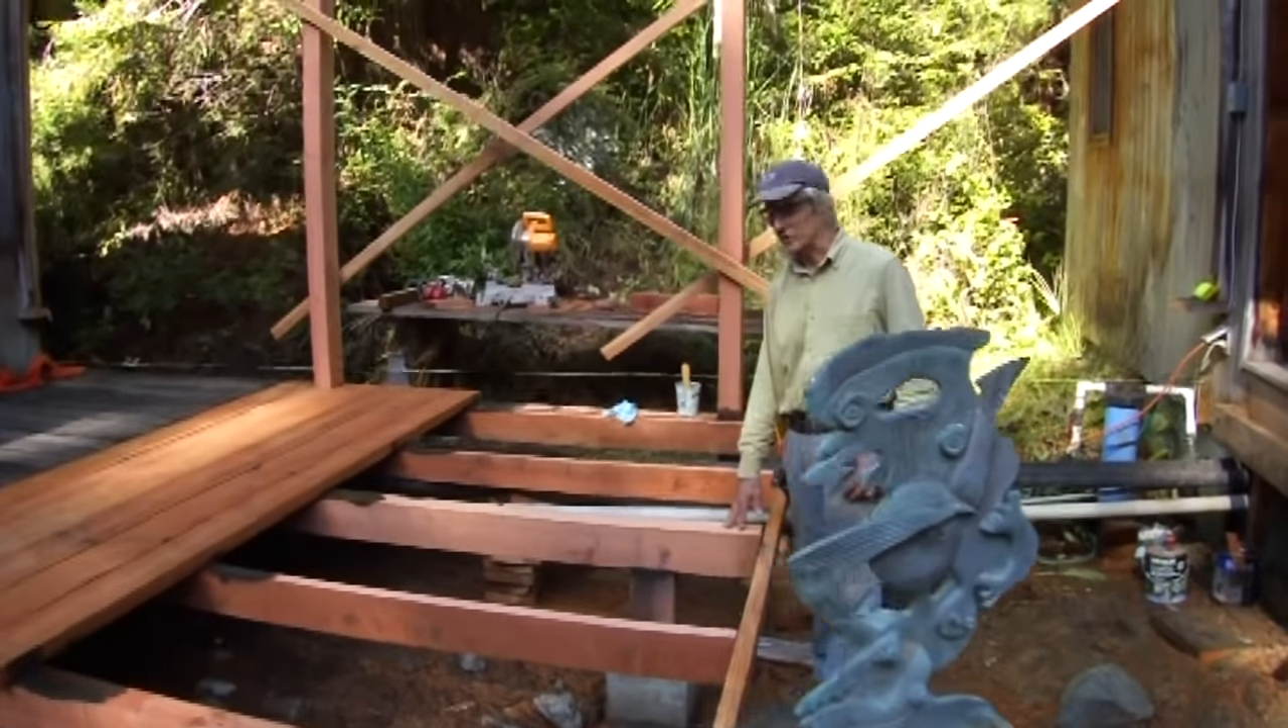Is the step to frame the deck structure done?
Yes.